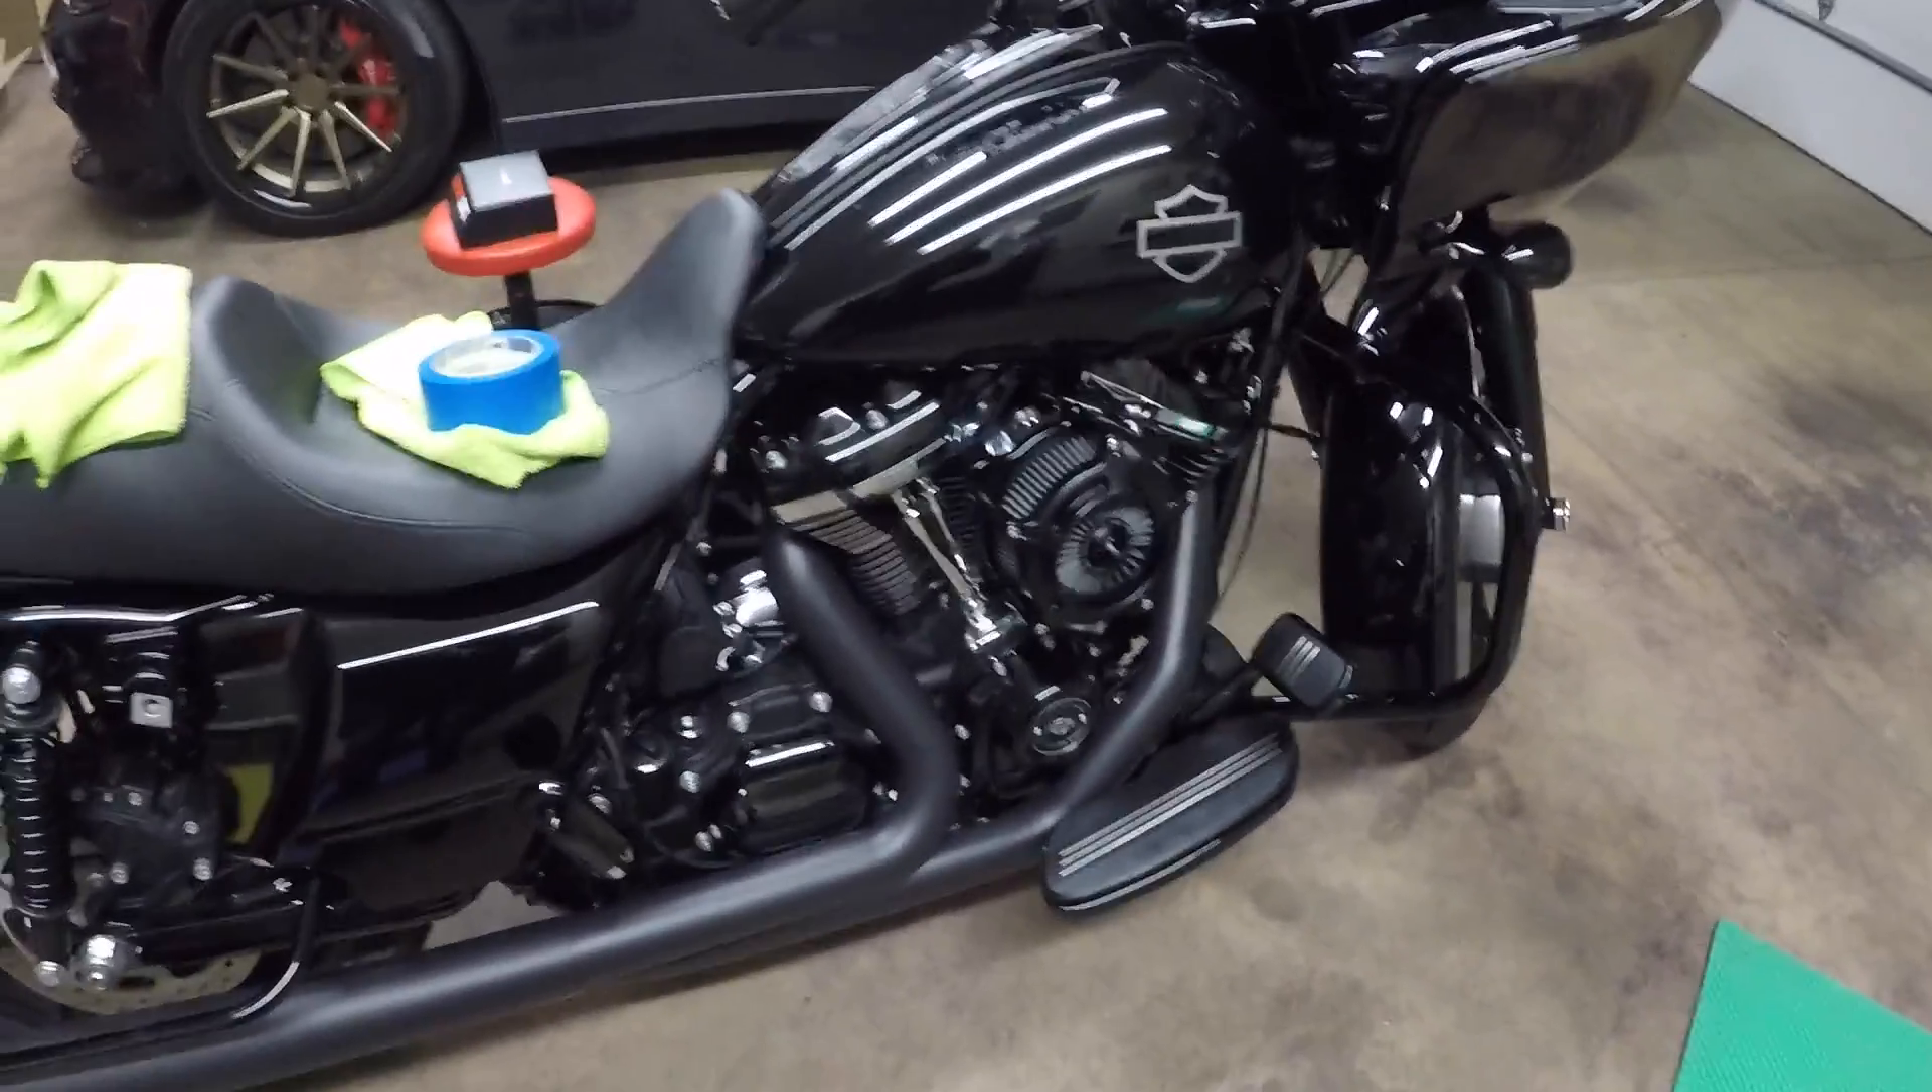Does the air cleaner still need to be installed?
No.